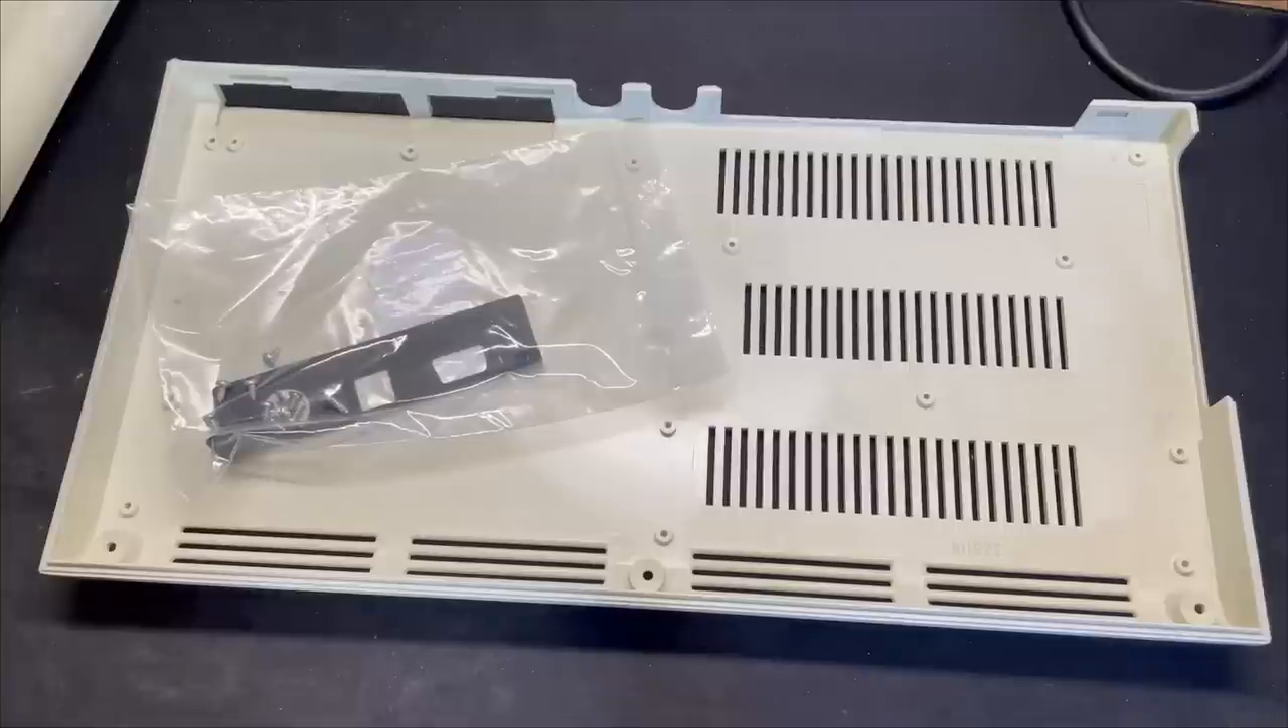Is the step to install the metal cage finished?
No.